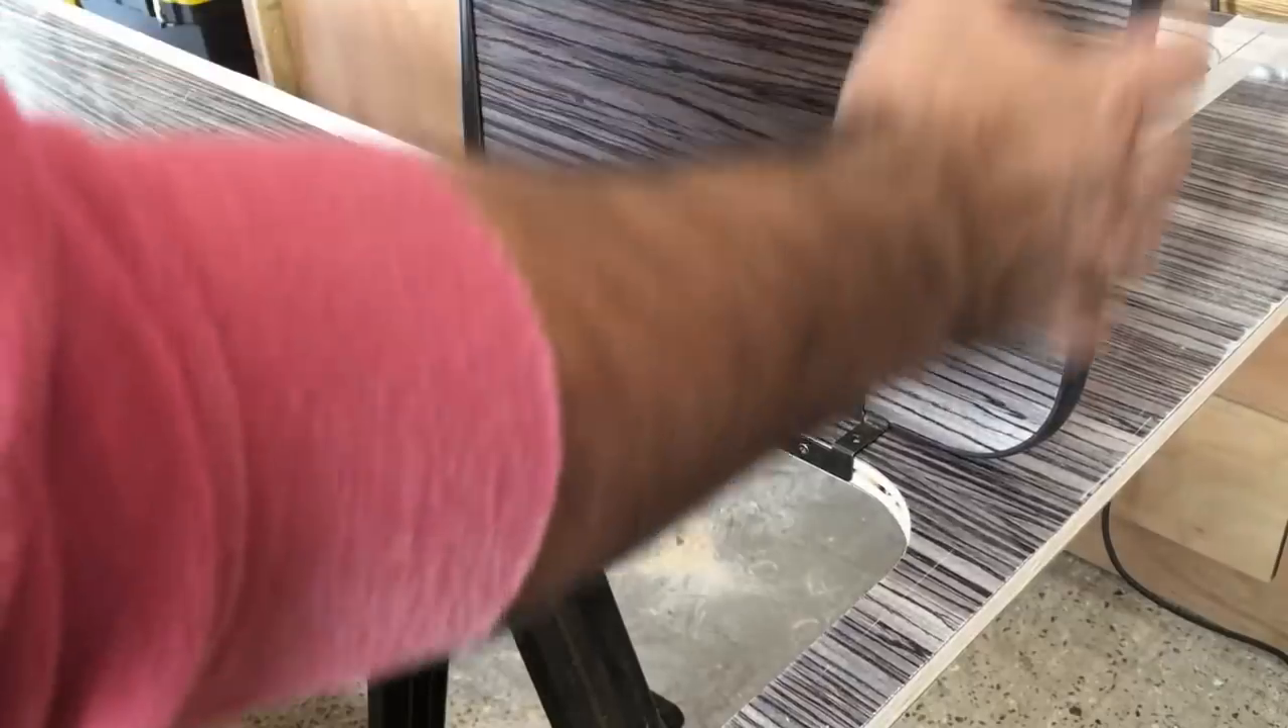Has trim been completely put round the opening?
No.